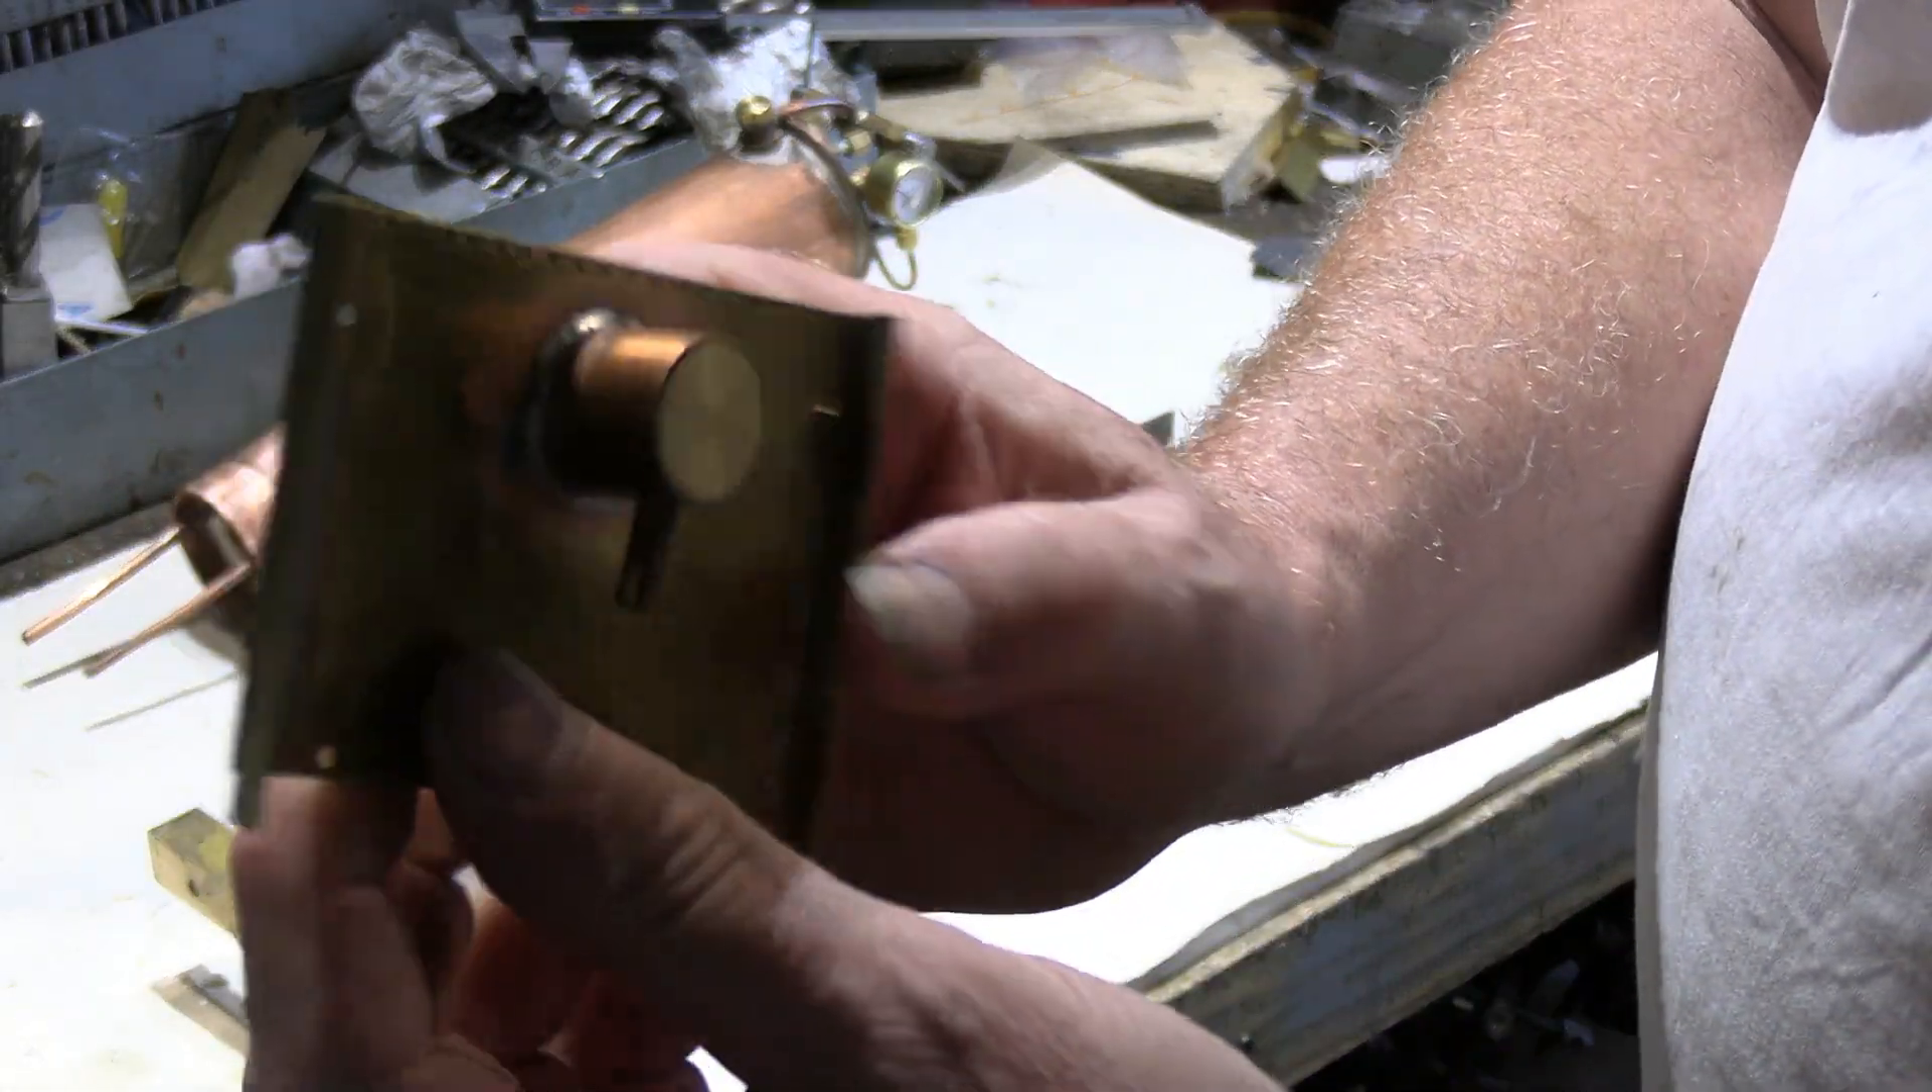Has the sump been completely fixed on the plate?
Yes.